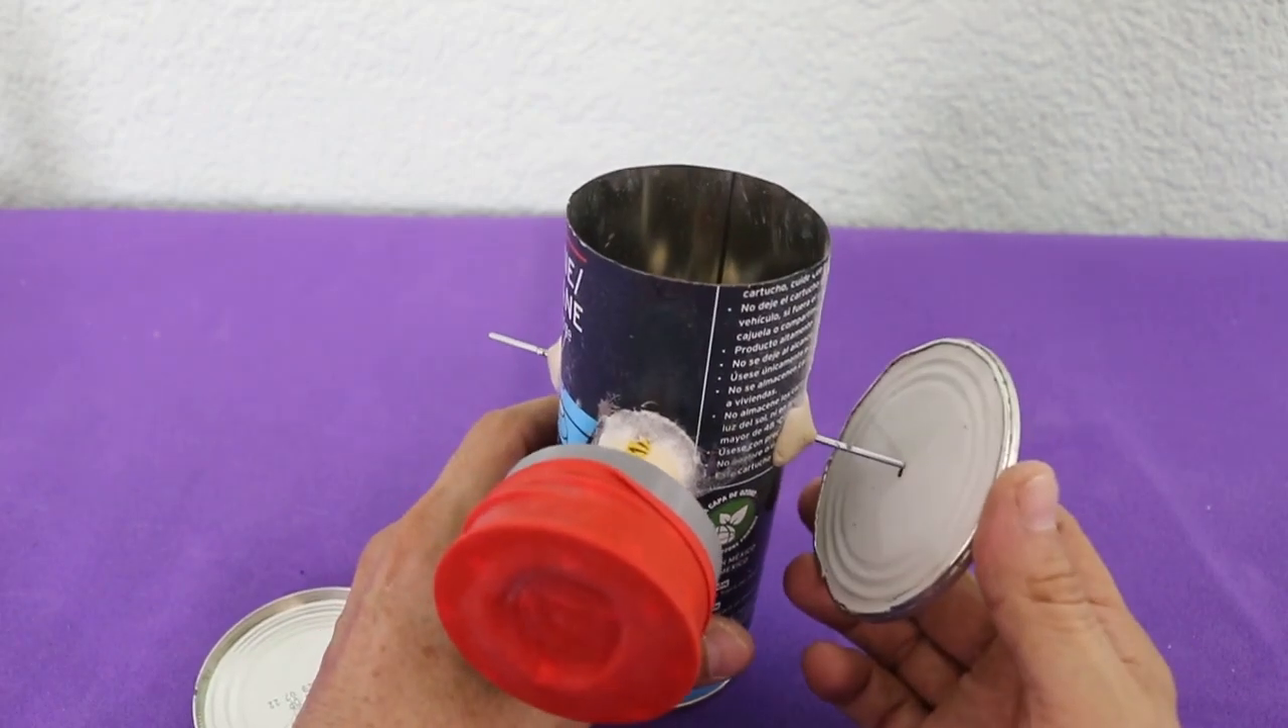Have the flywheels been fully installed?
No.